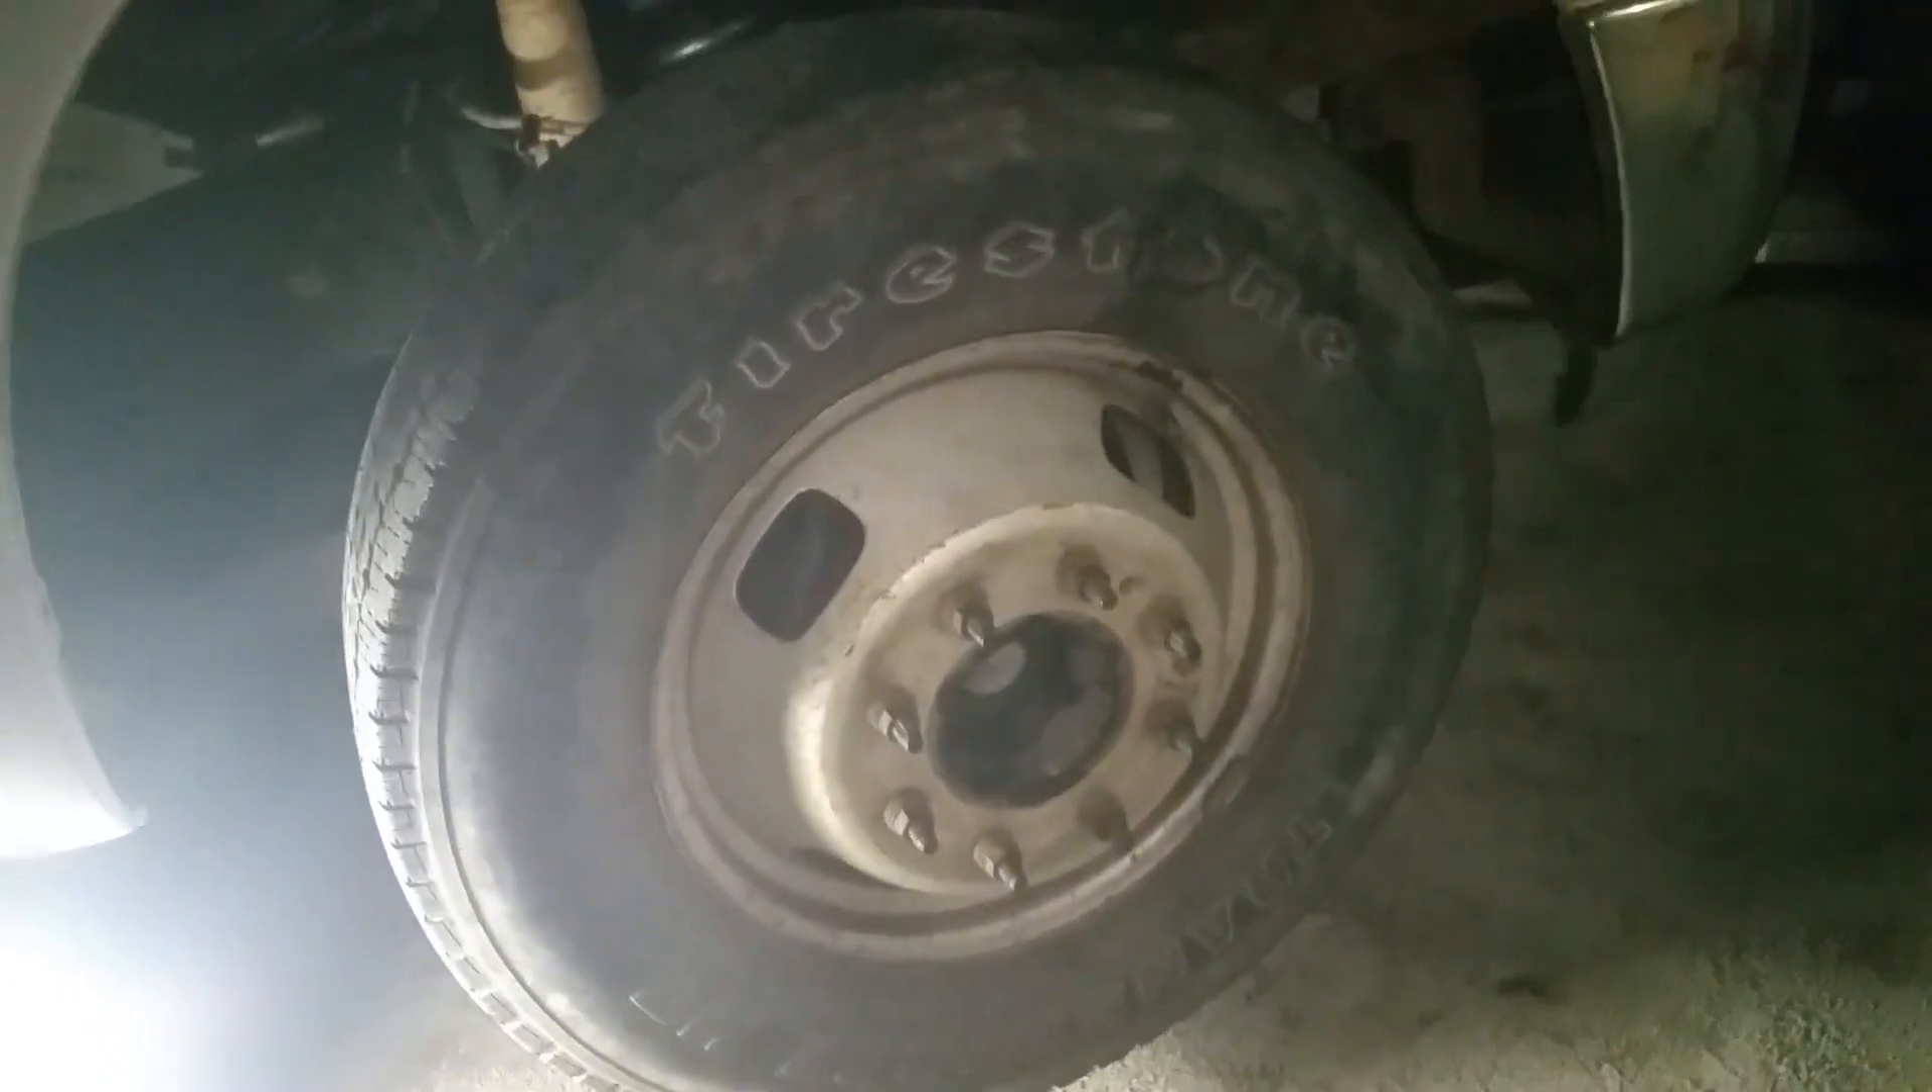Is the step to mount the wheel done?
Yes.